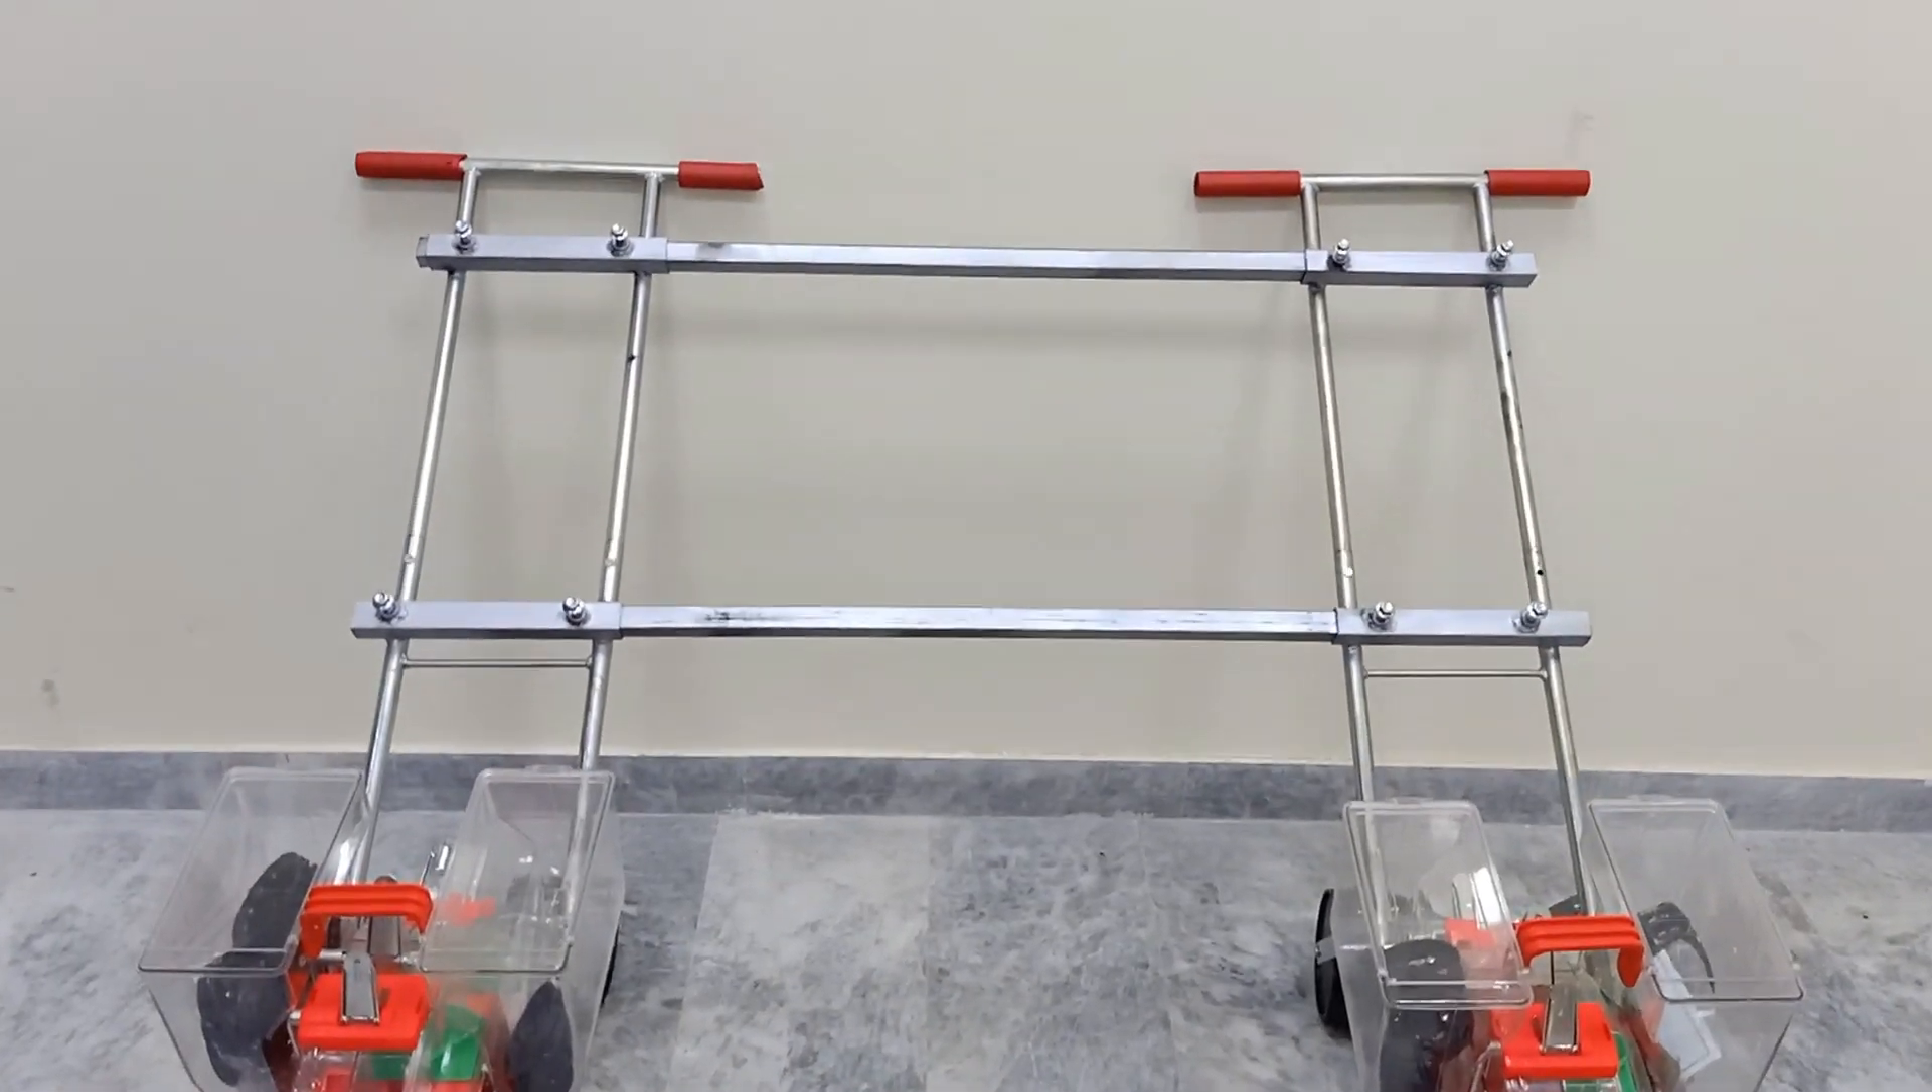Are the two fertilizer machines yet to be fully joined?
No.